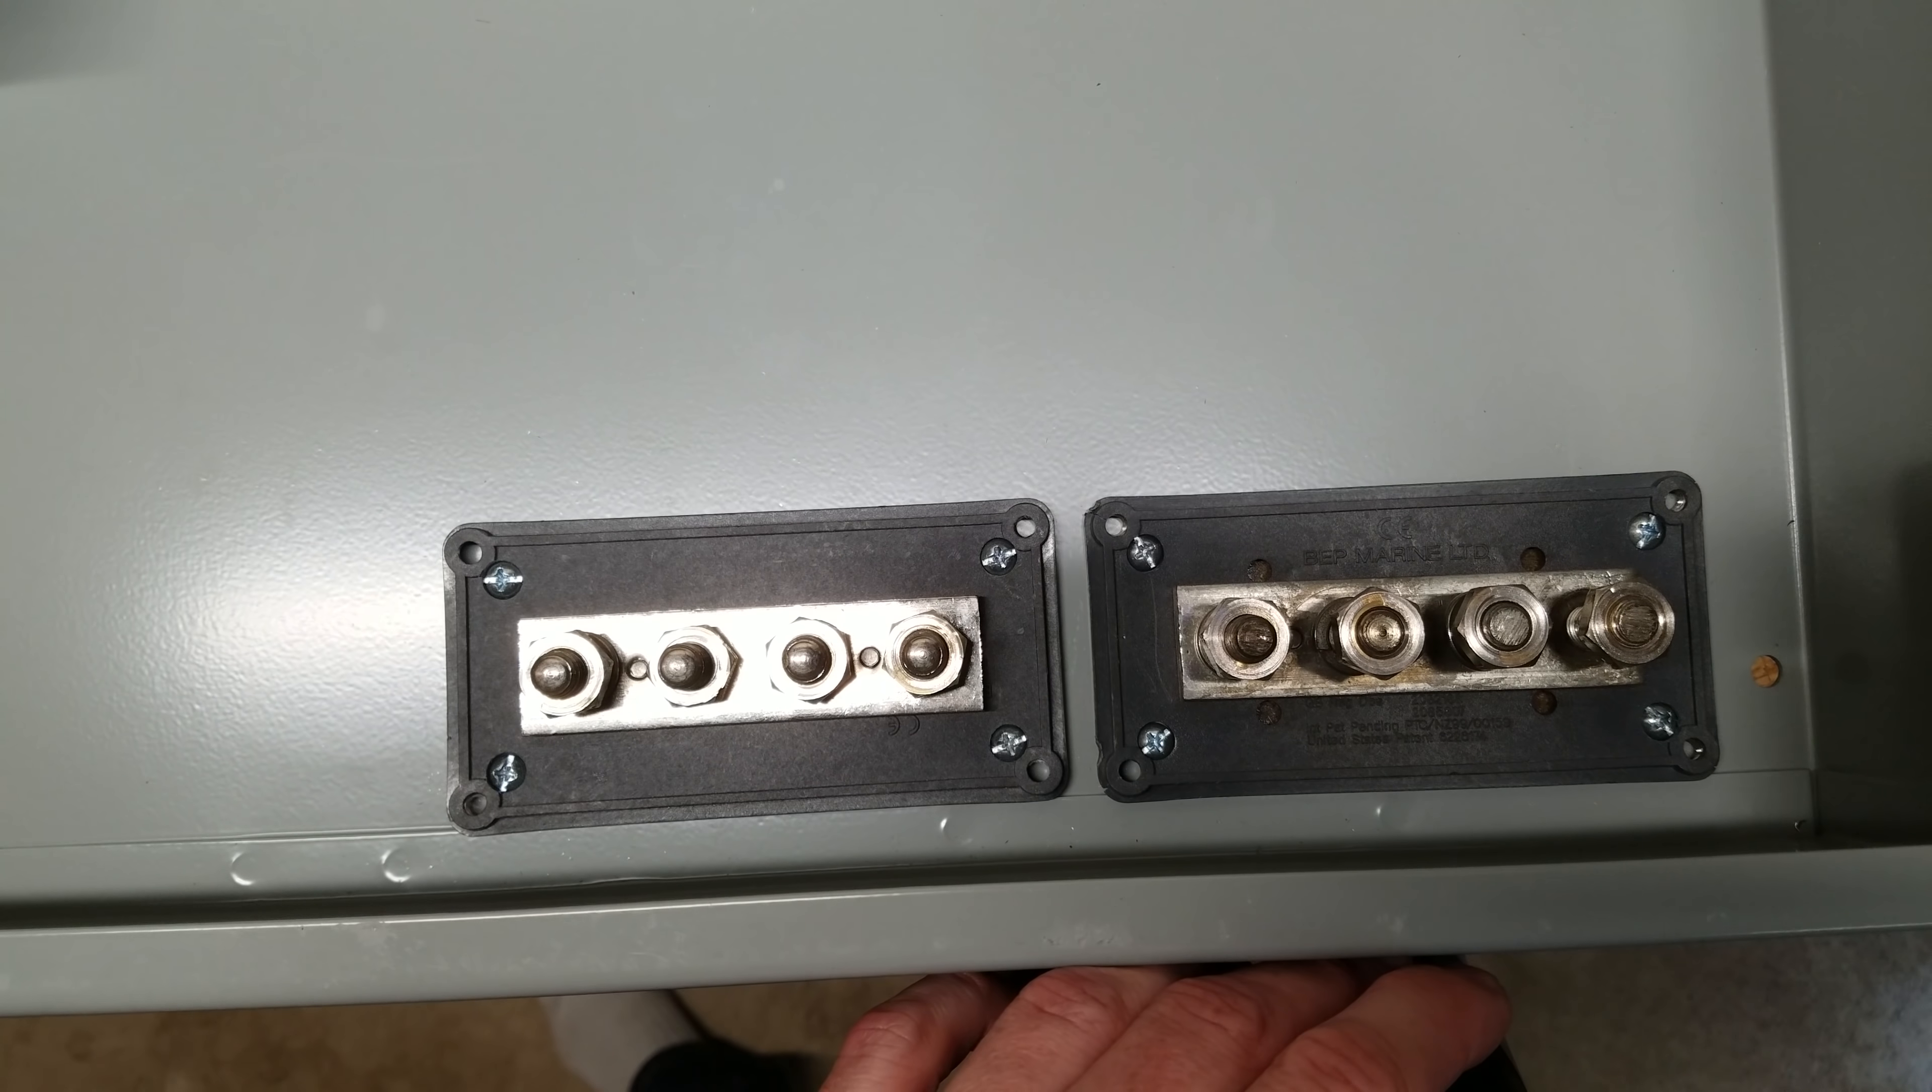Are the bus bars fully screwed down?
Yes.